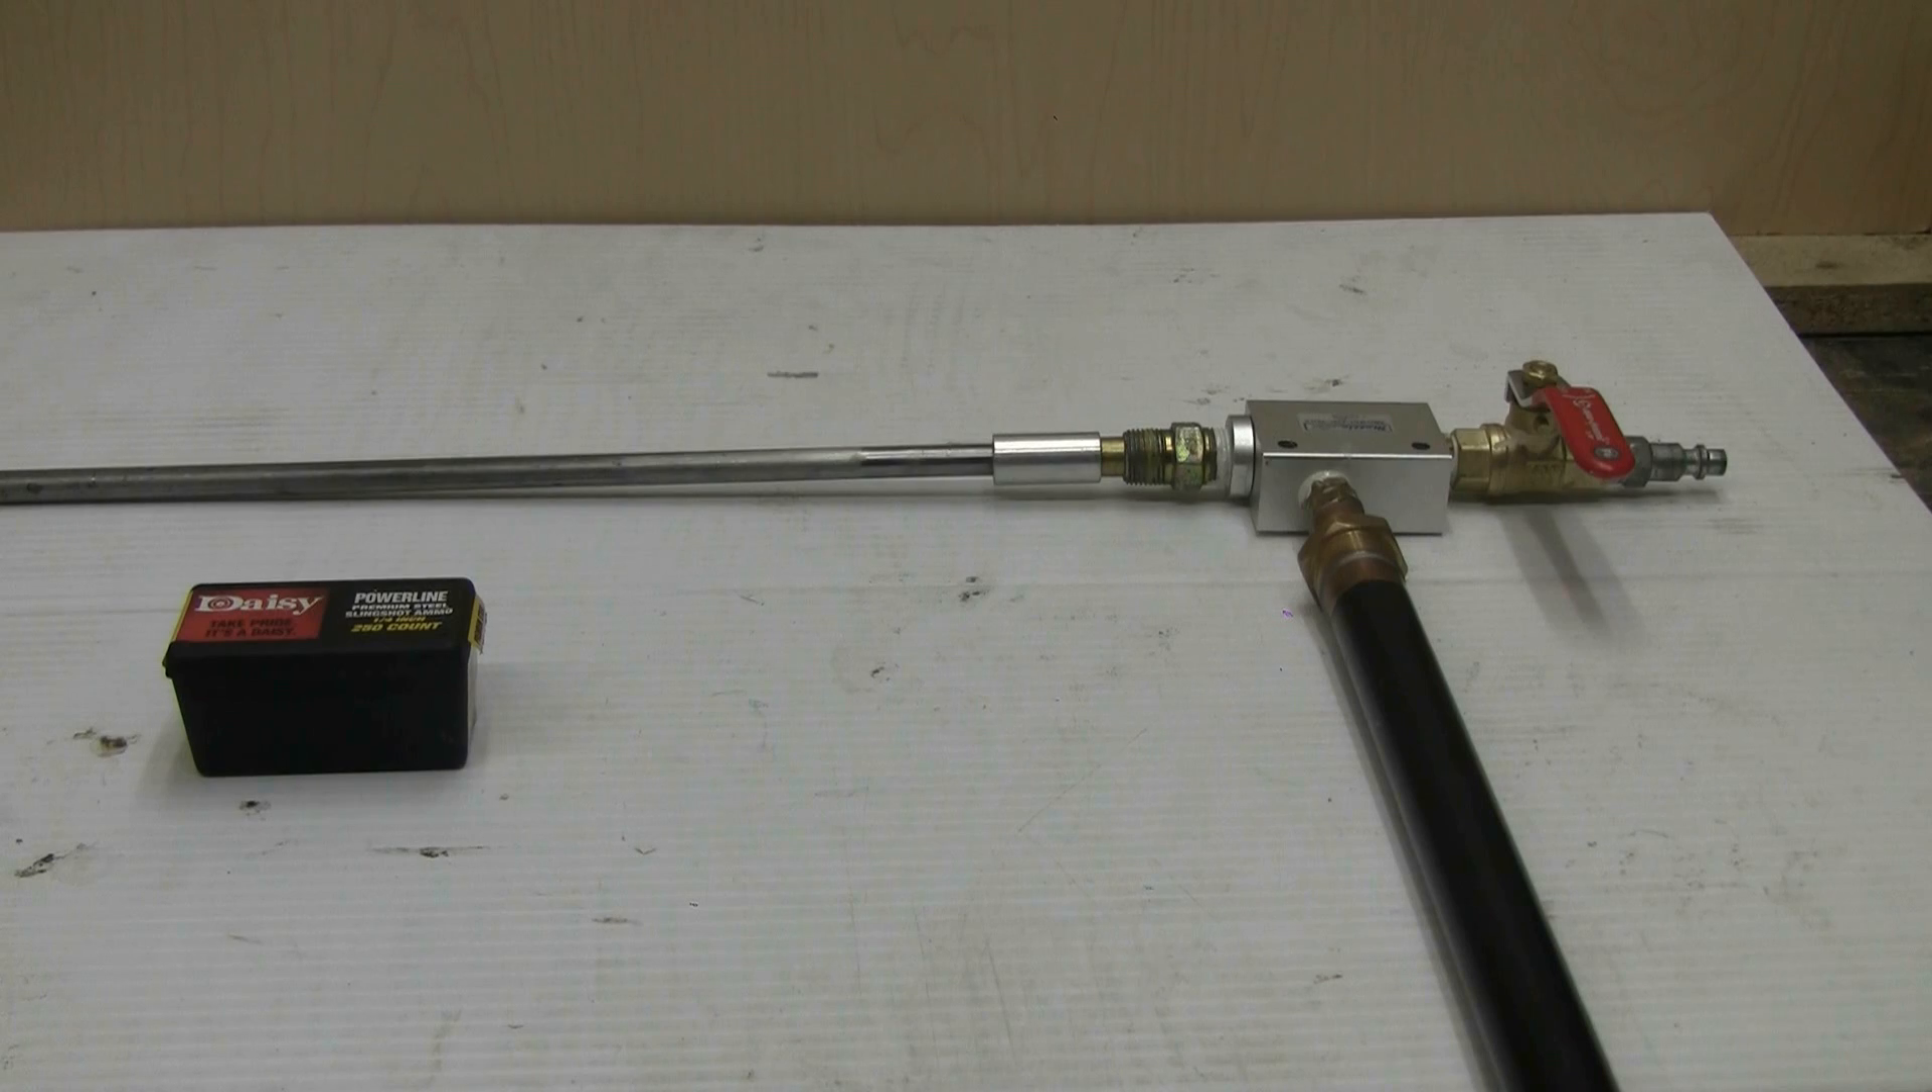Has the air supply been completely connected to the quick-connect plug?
No.